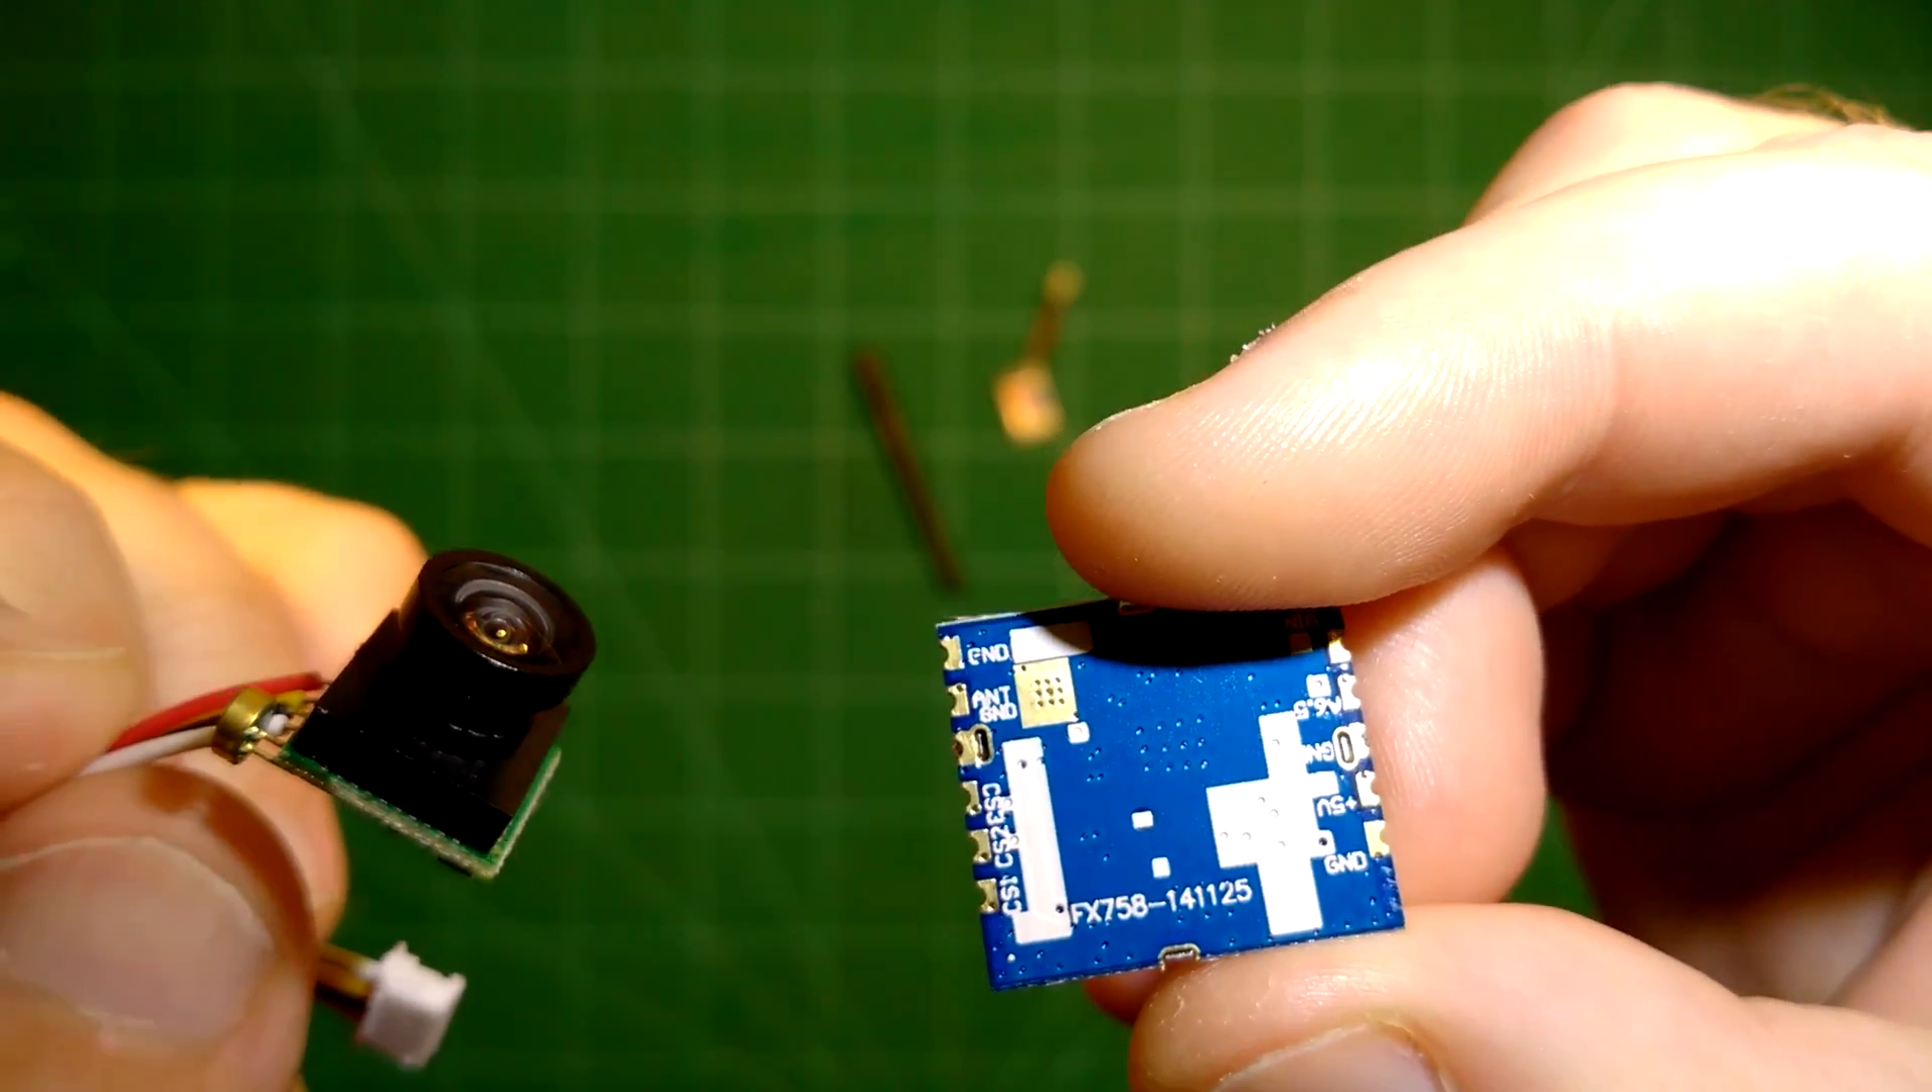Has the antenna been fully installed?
No.